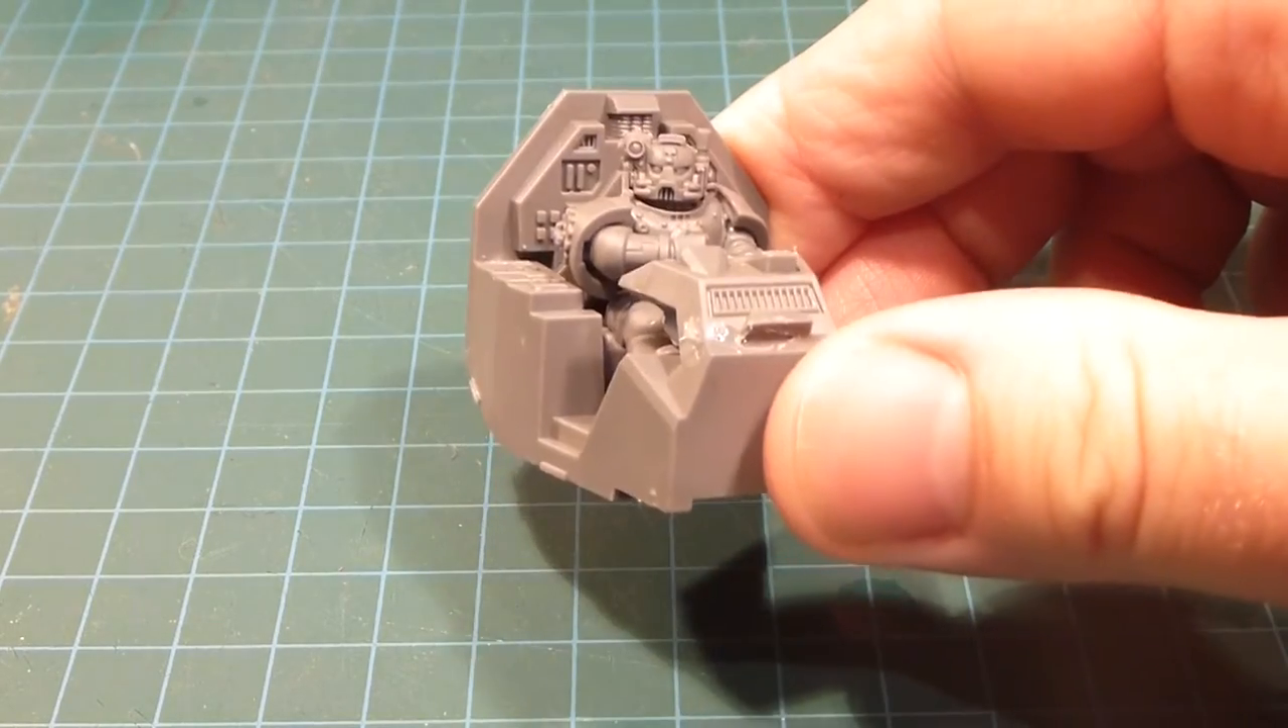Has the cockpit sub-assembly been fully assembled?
Yes.